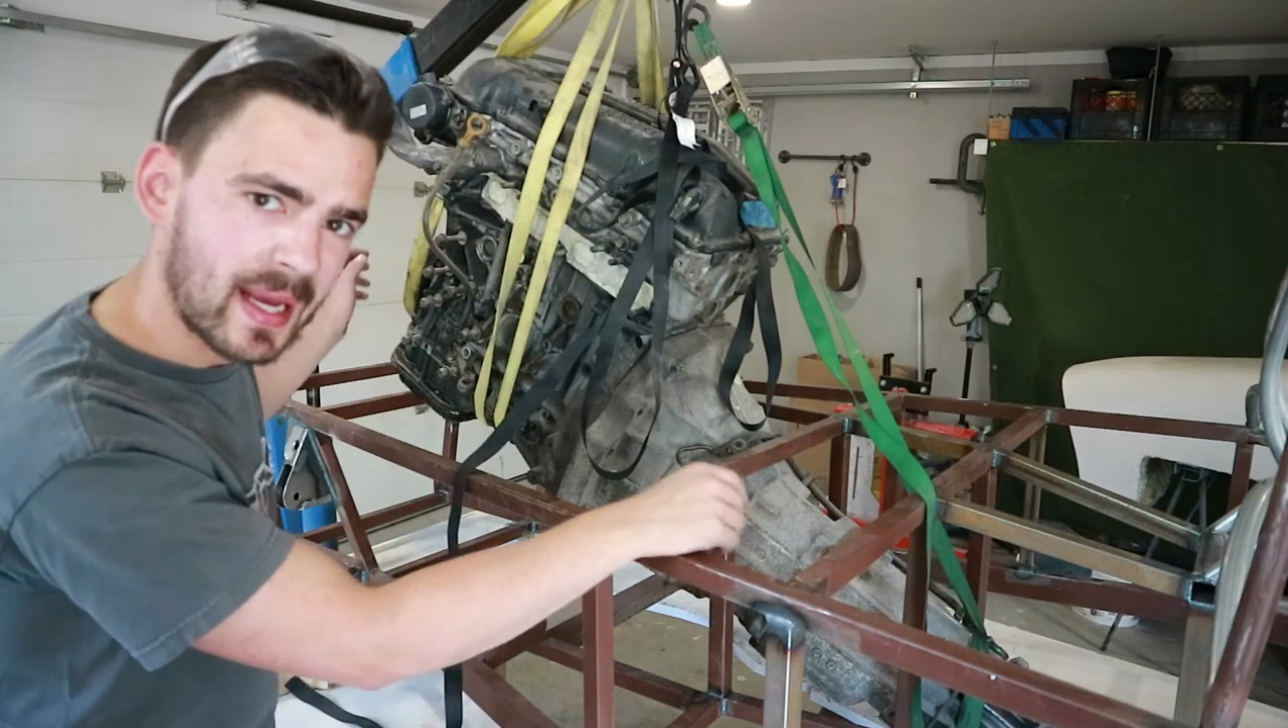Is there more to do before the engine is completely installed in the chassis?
Yes.